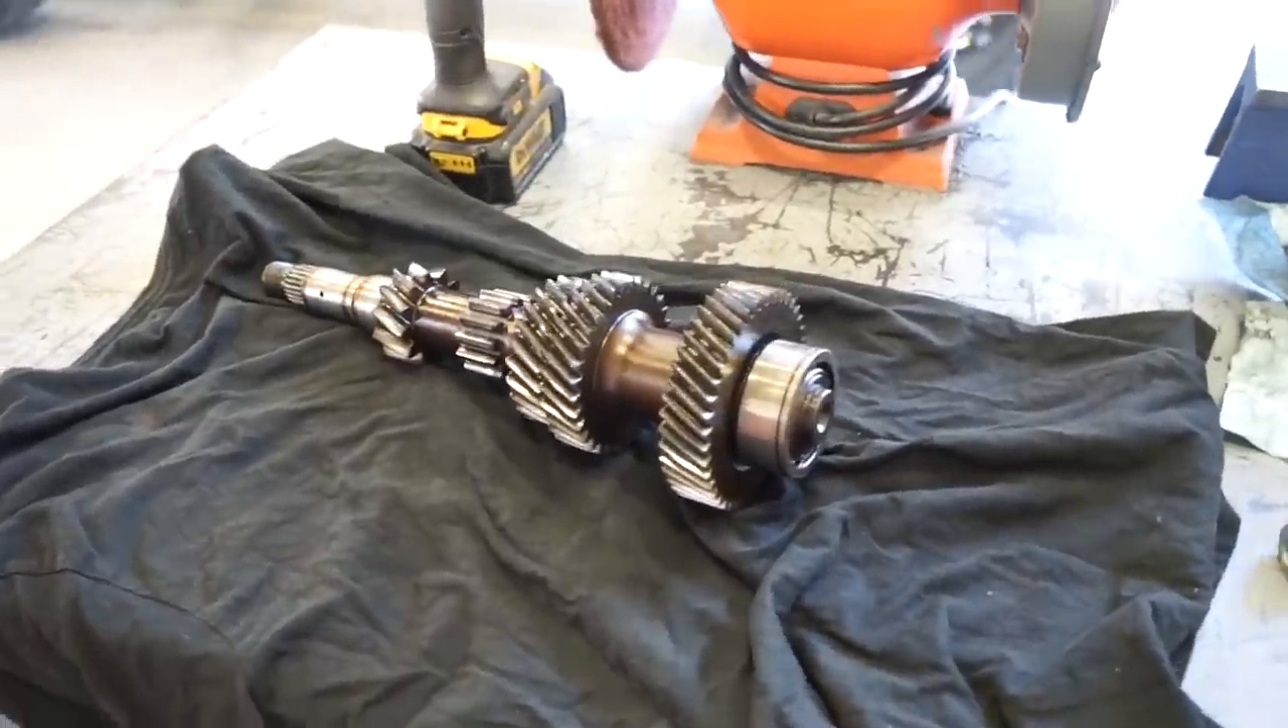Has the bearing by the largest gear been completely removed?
No.